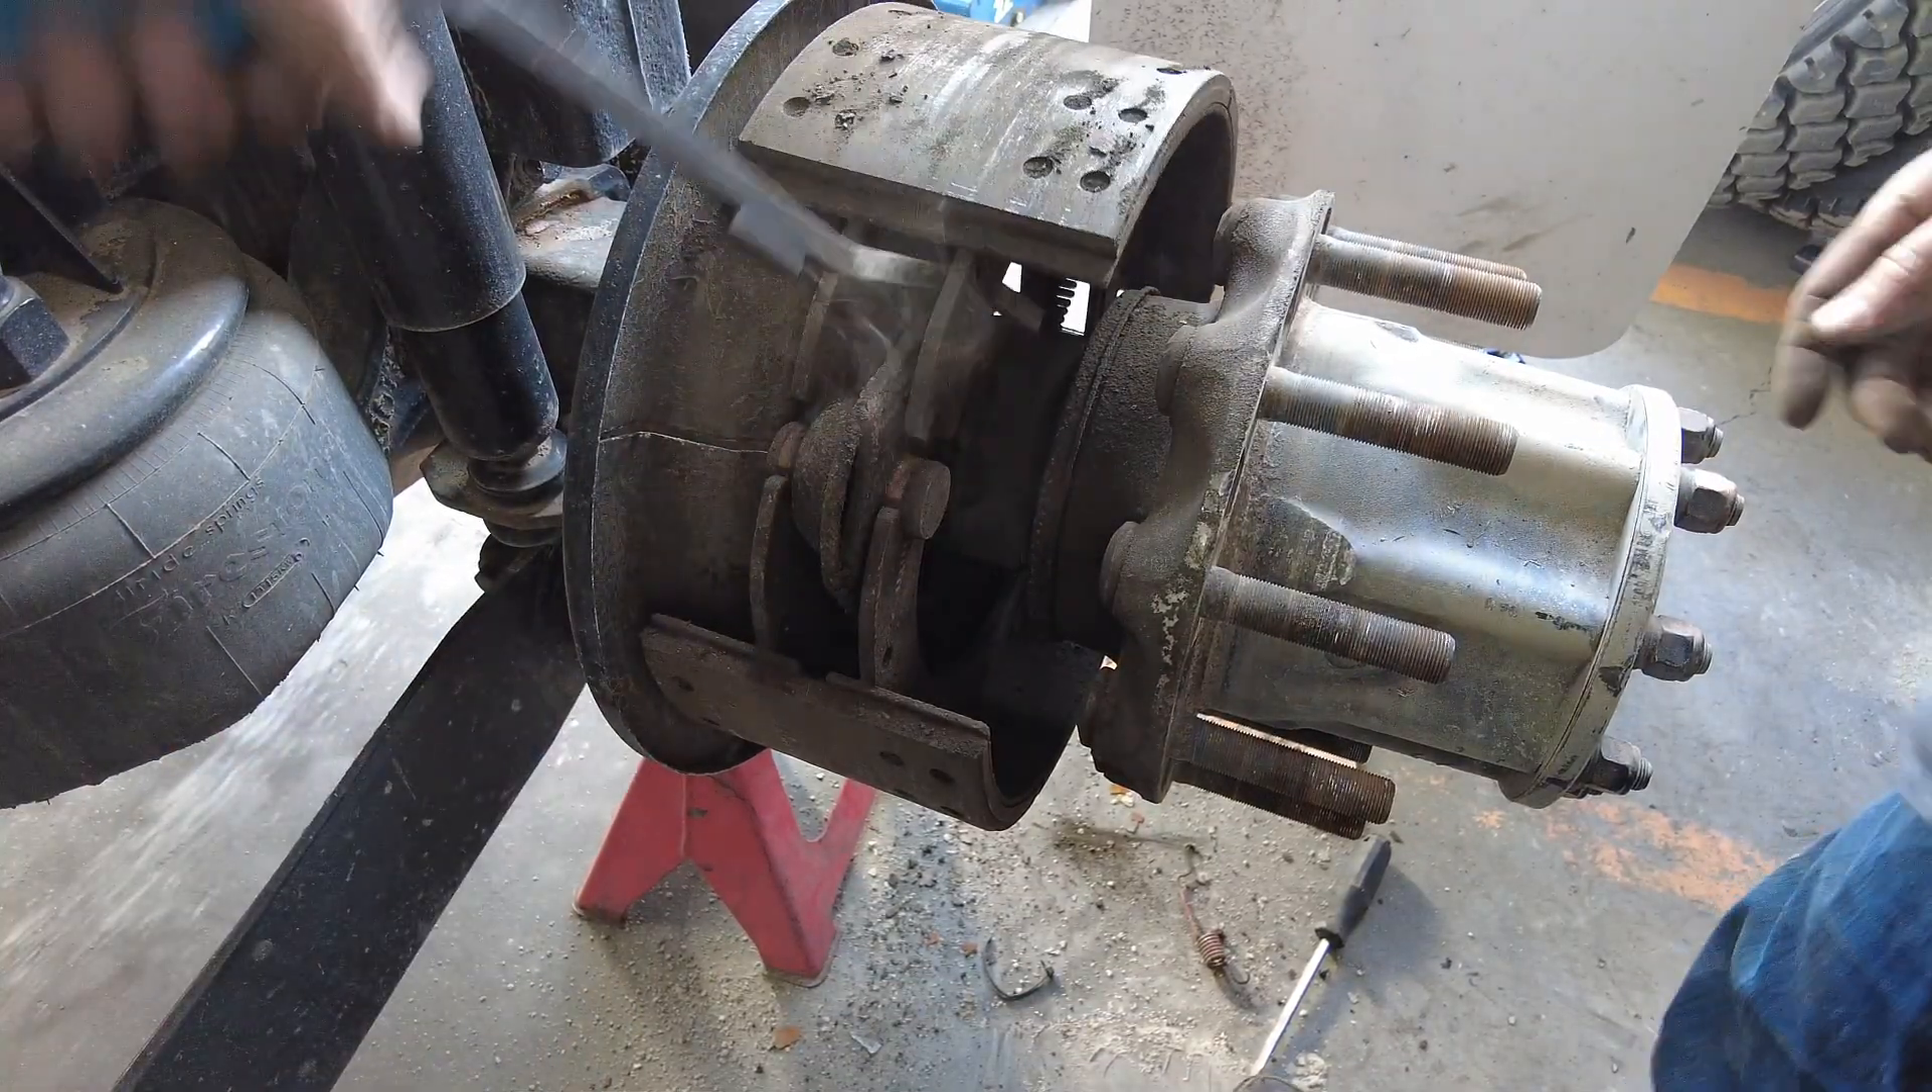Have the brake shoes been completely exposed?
Yes.